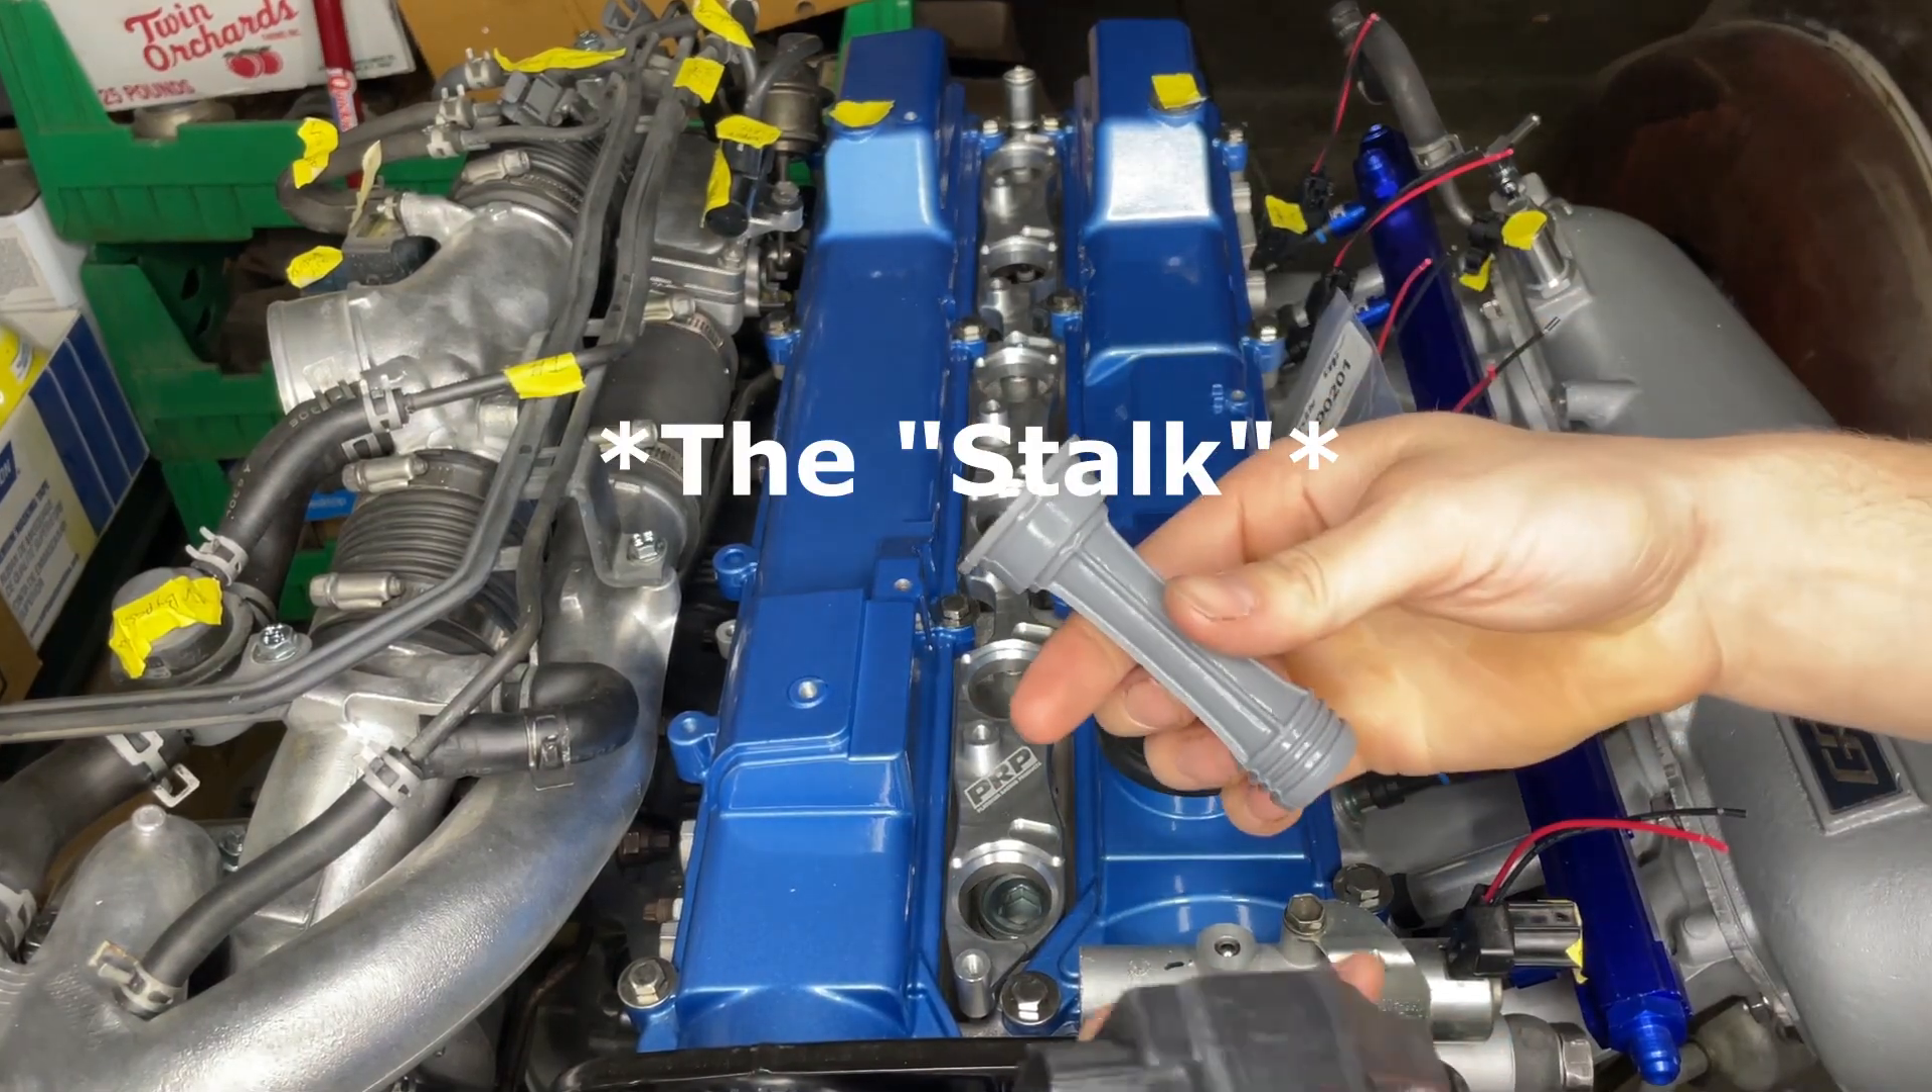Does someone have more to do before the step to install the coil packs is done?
Yes.